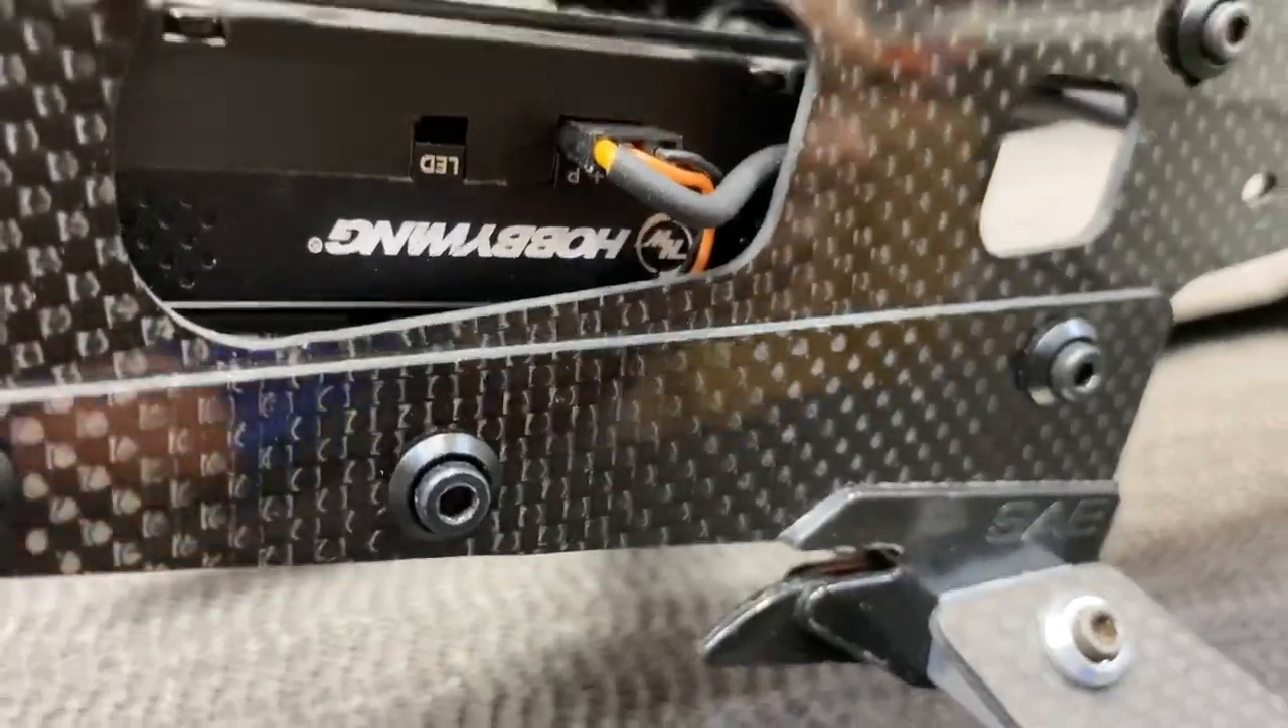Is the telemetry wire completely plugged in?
Yes.